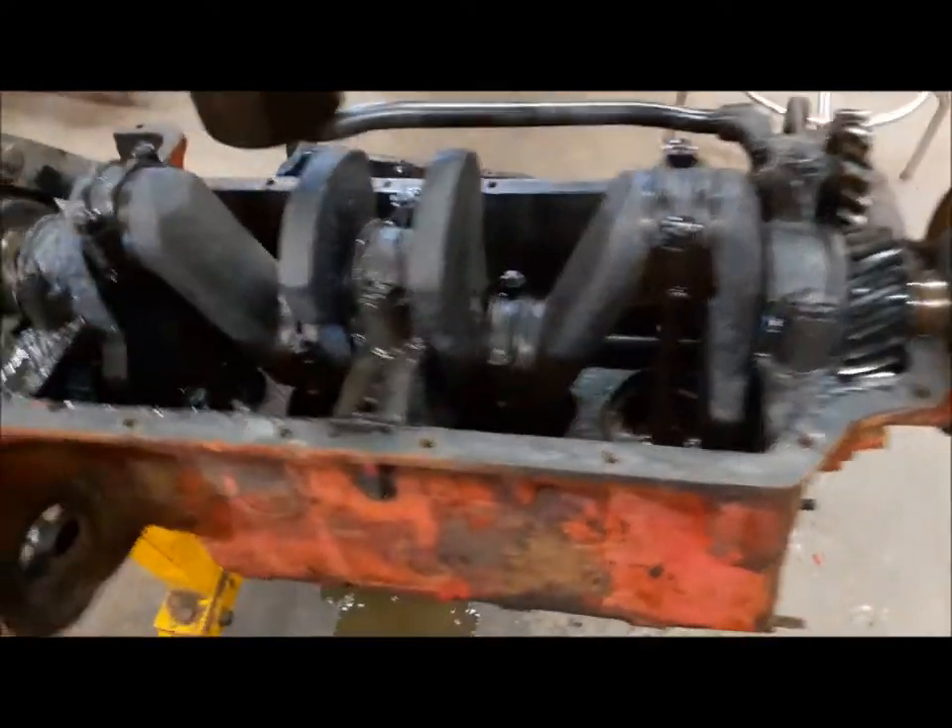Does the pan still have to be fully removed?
No.